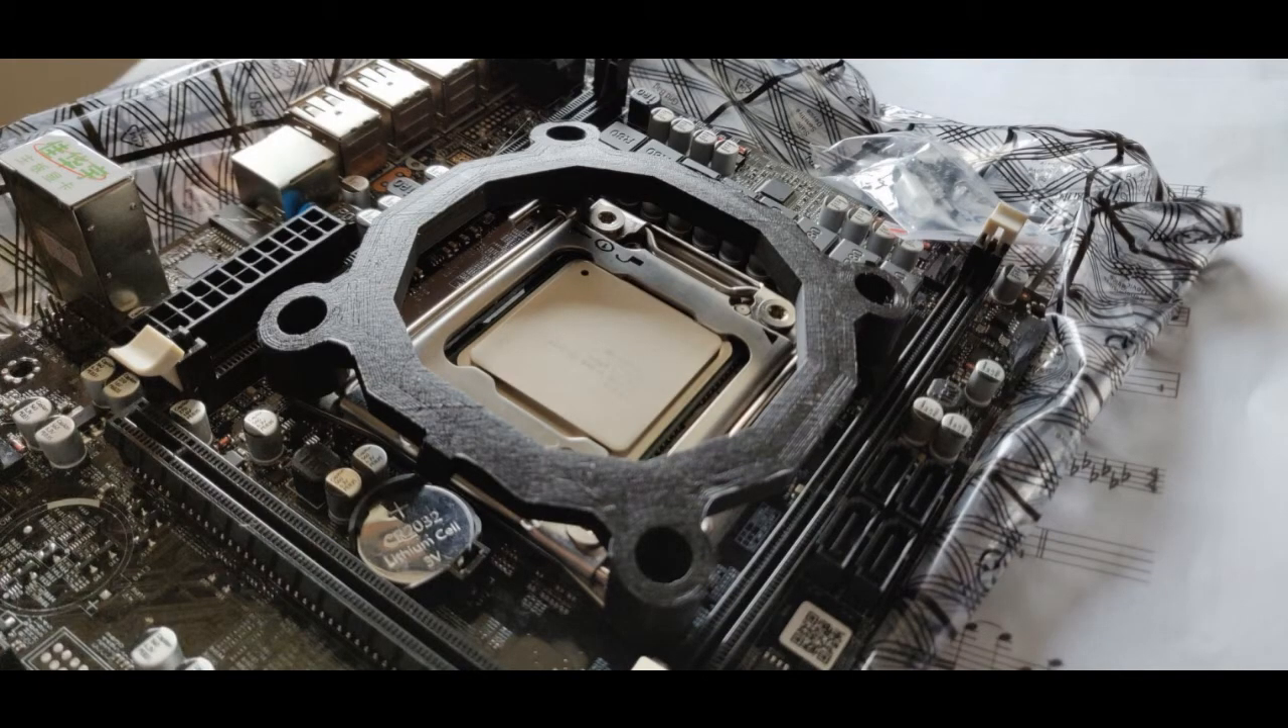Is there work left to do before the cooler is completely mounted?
Yes.